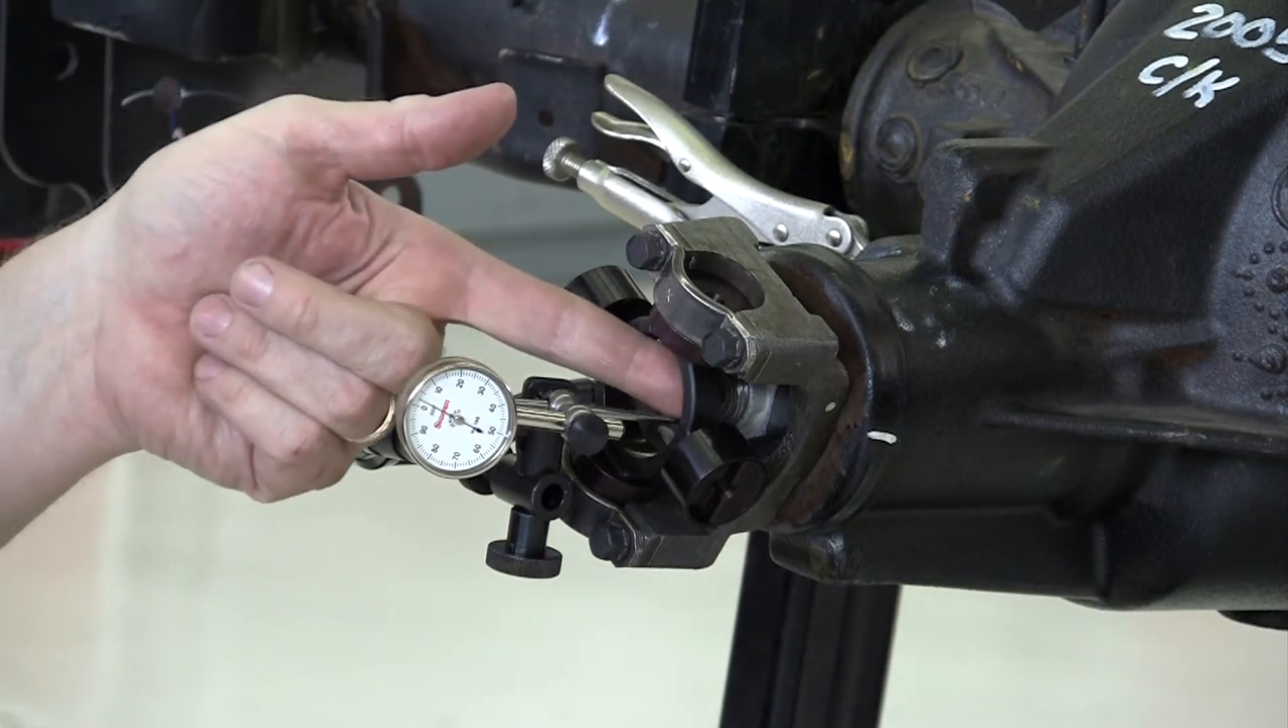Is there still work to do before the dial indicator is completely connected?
No.